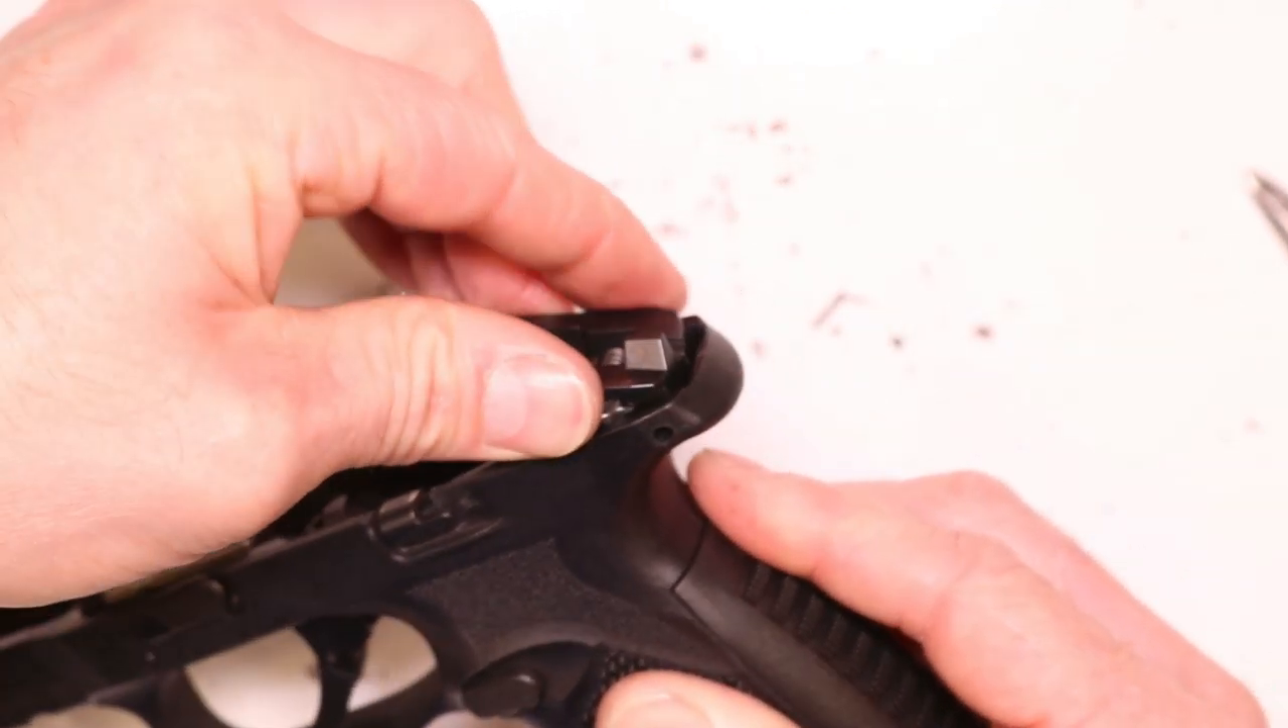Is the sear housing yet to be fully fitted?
Yes.